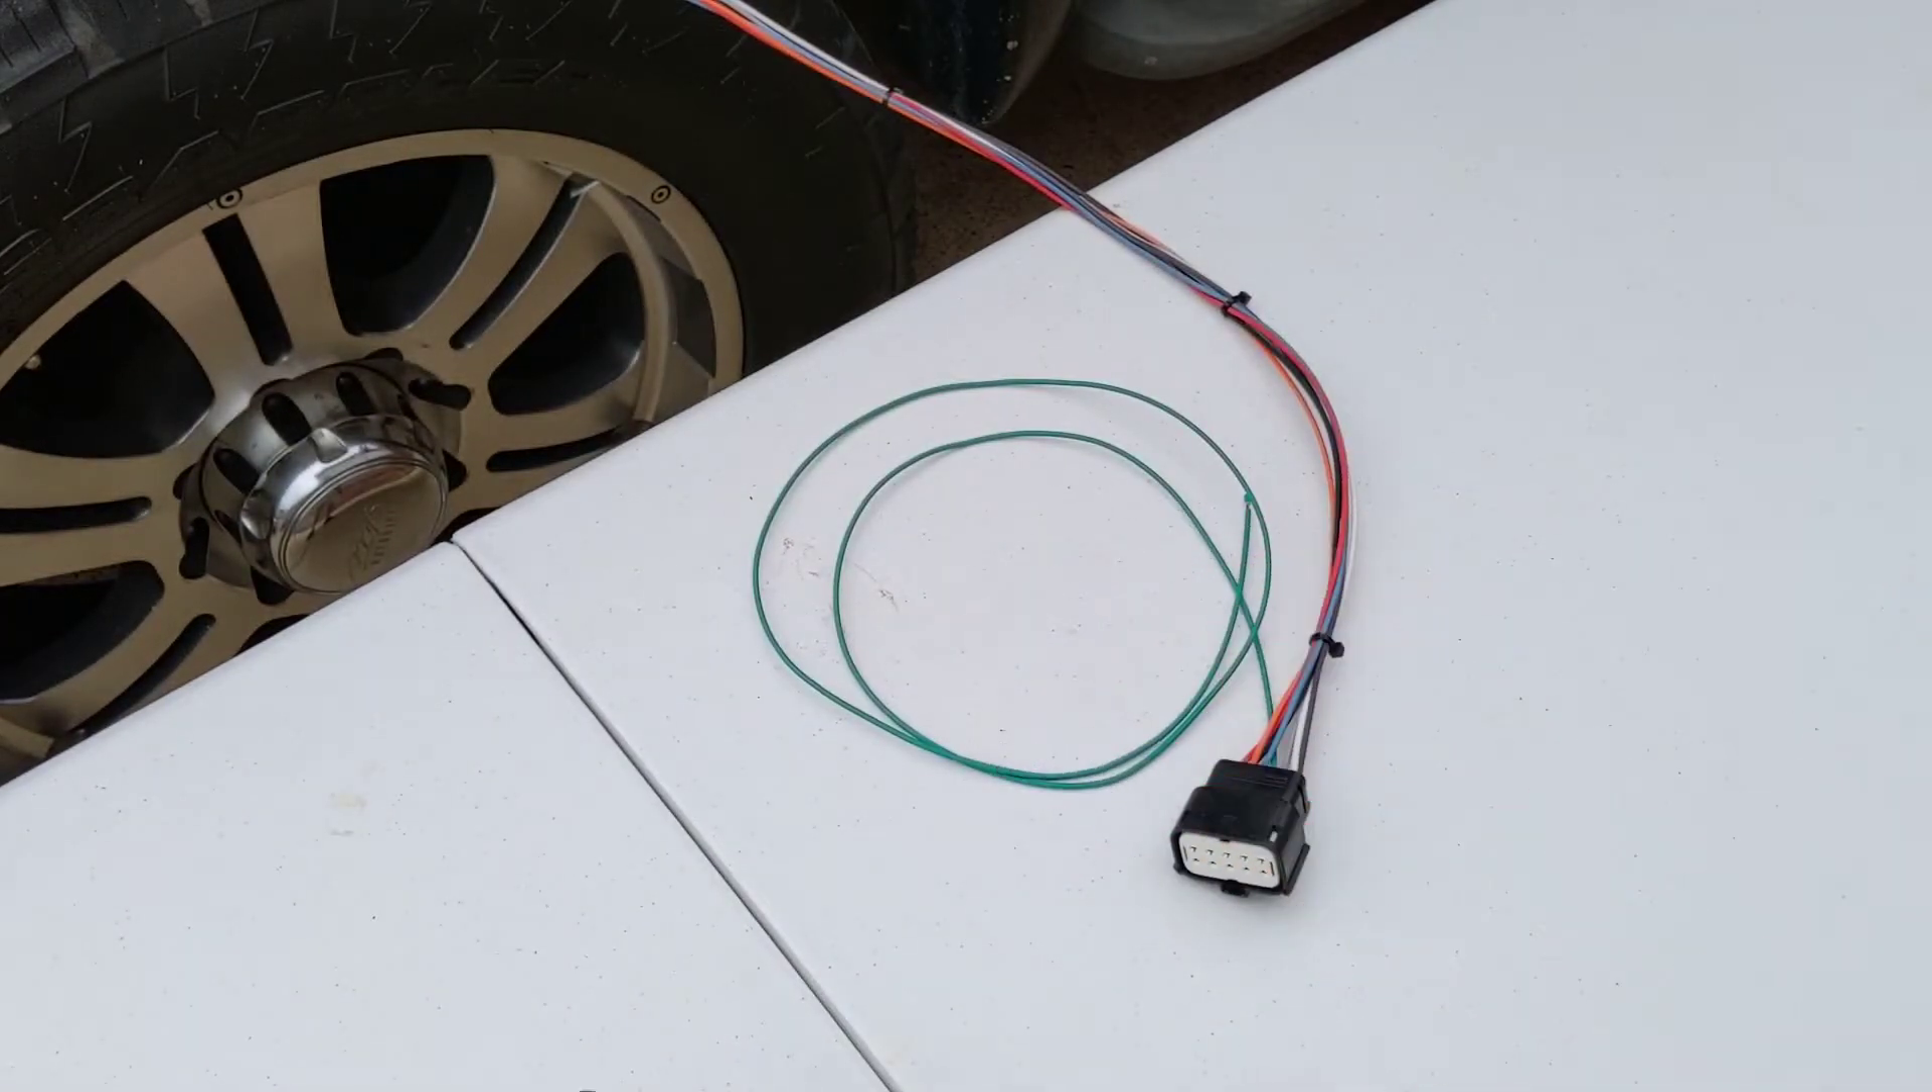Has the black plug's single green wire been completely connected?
No.